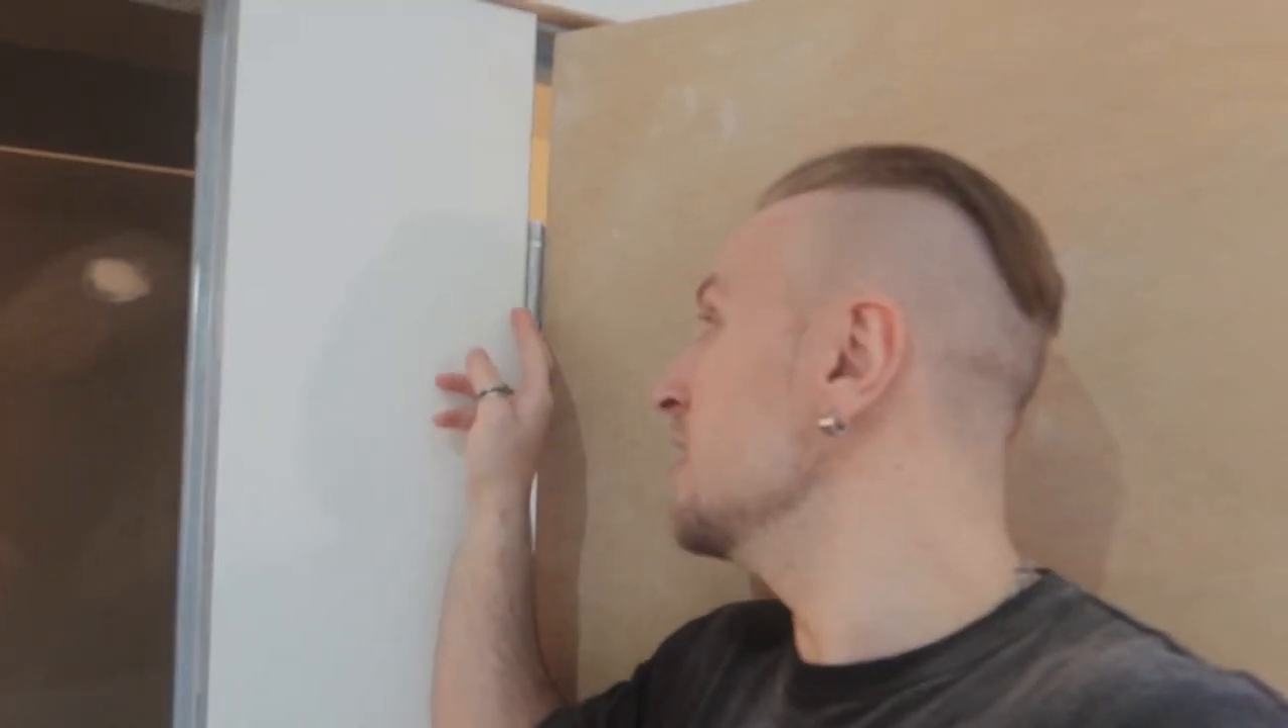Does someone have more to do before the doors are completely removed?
Yes.